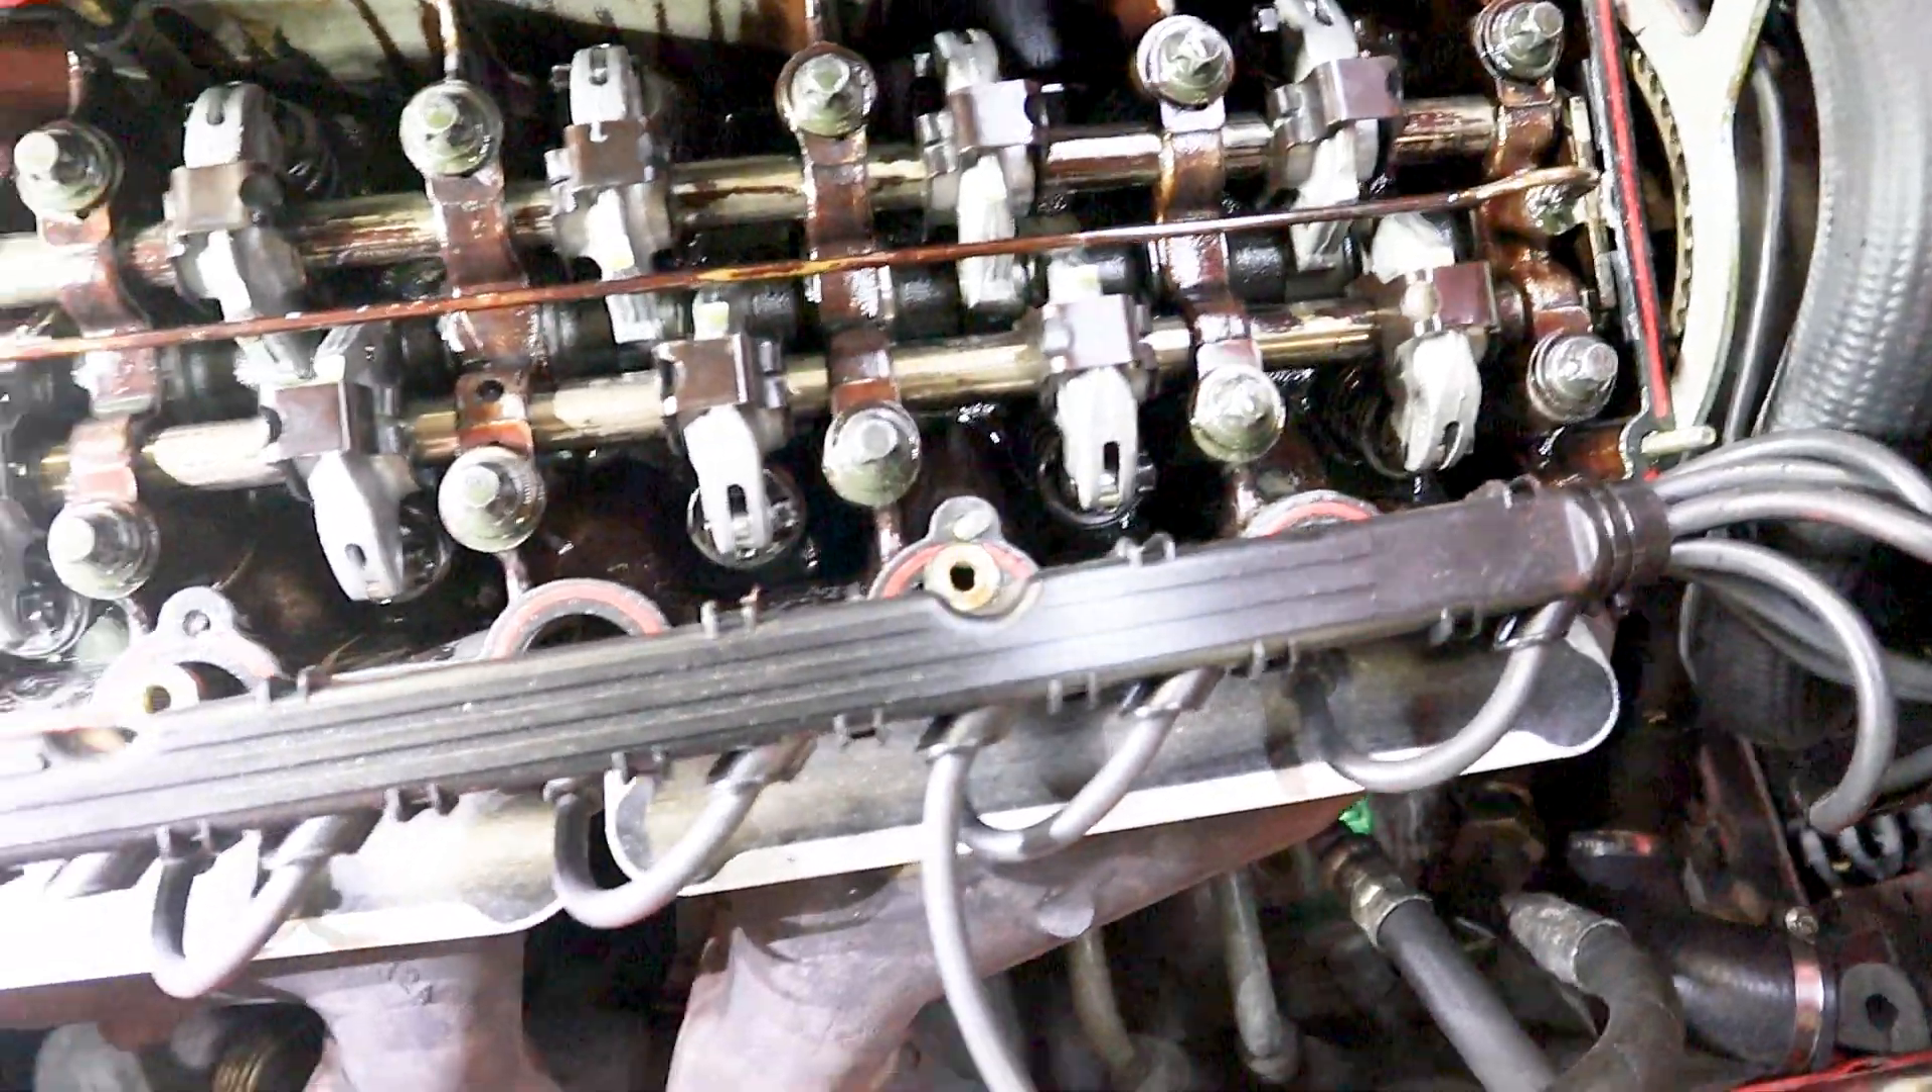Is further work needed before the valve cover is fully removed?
No.